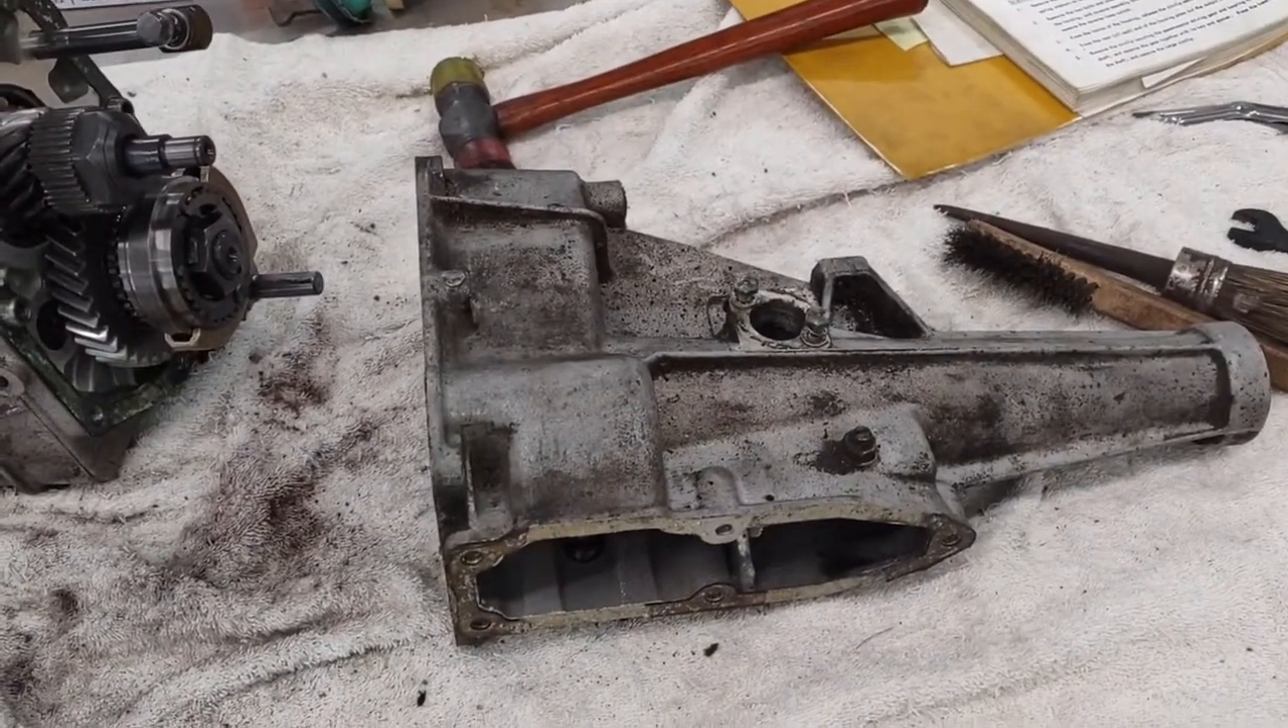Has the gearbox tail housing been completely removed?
Yes.